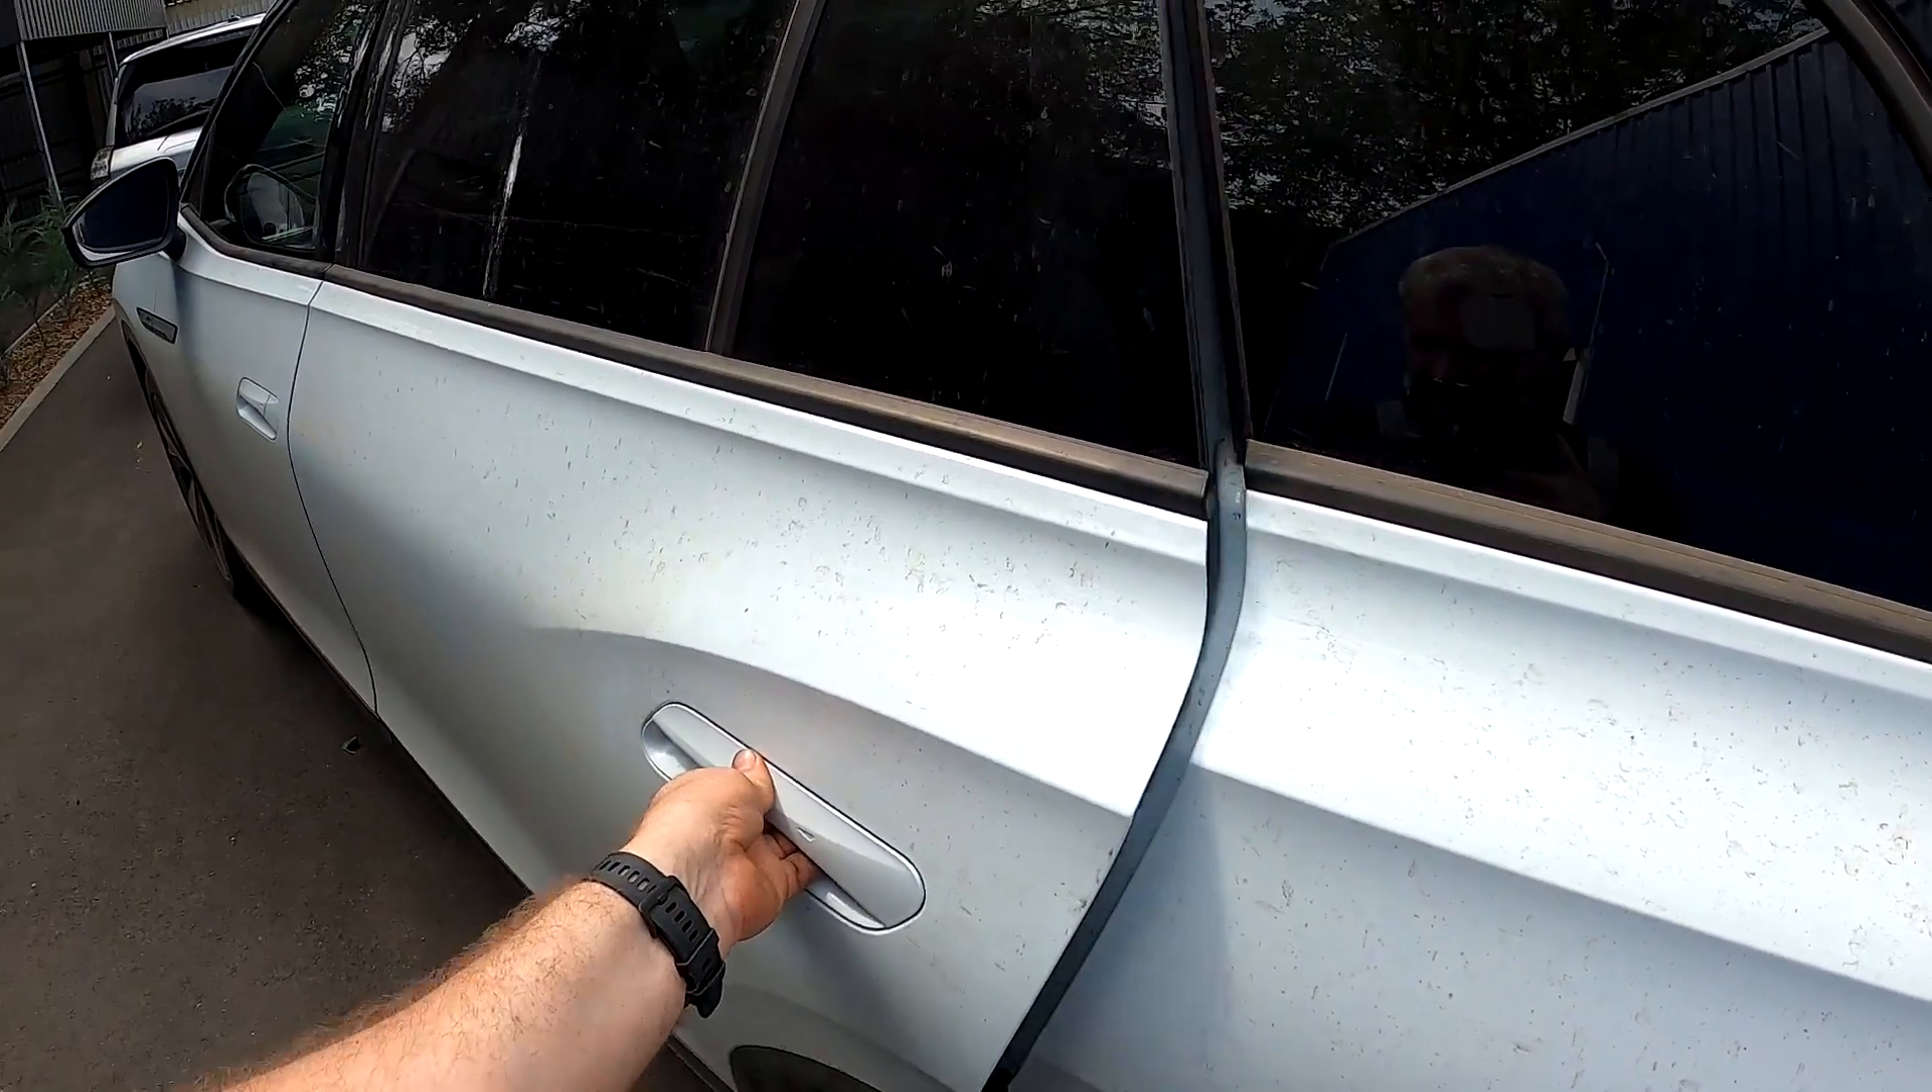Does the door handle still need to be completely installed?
No.